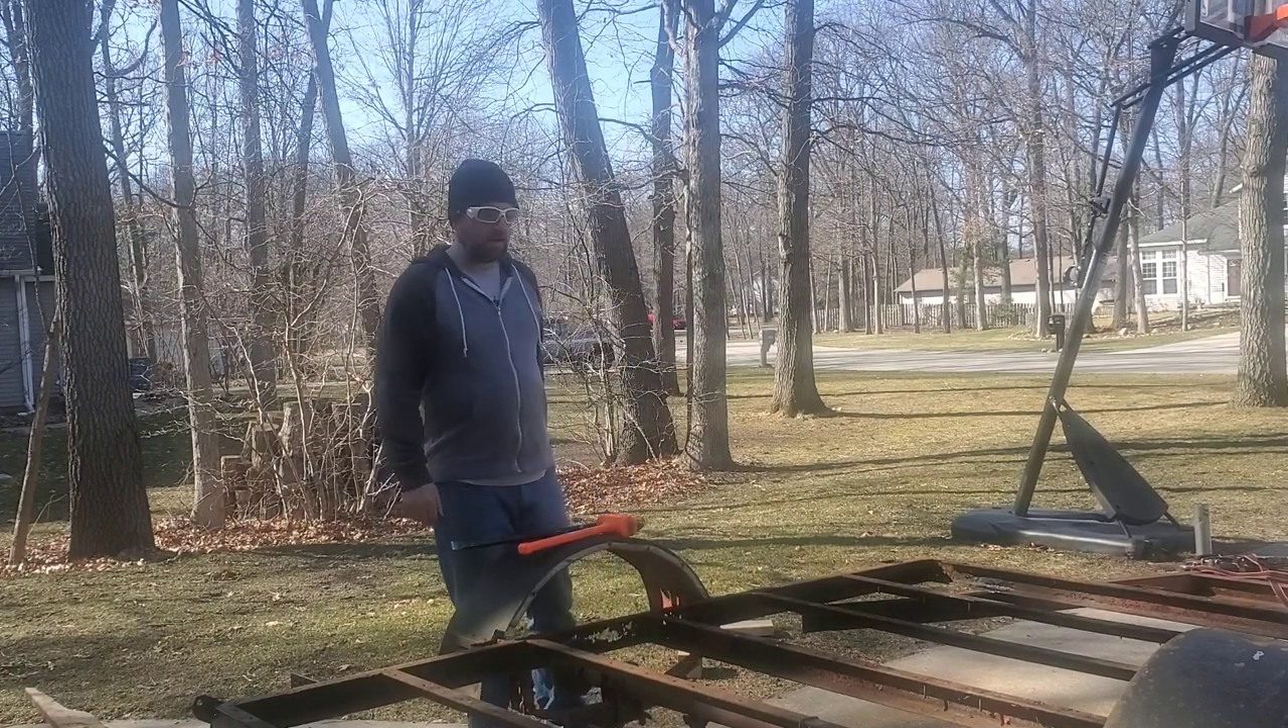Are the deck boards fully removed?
Yes.